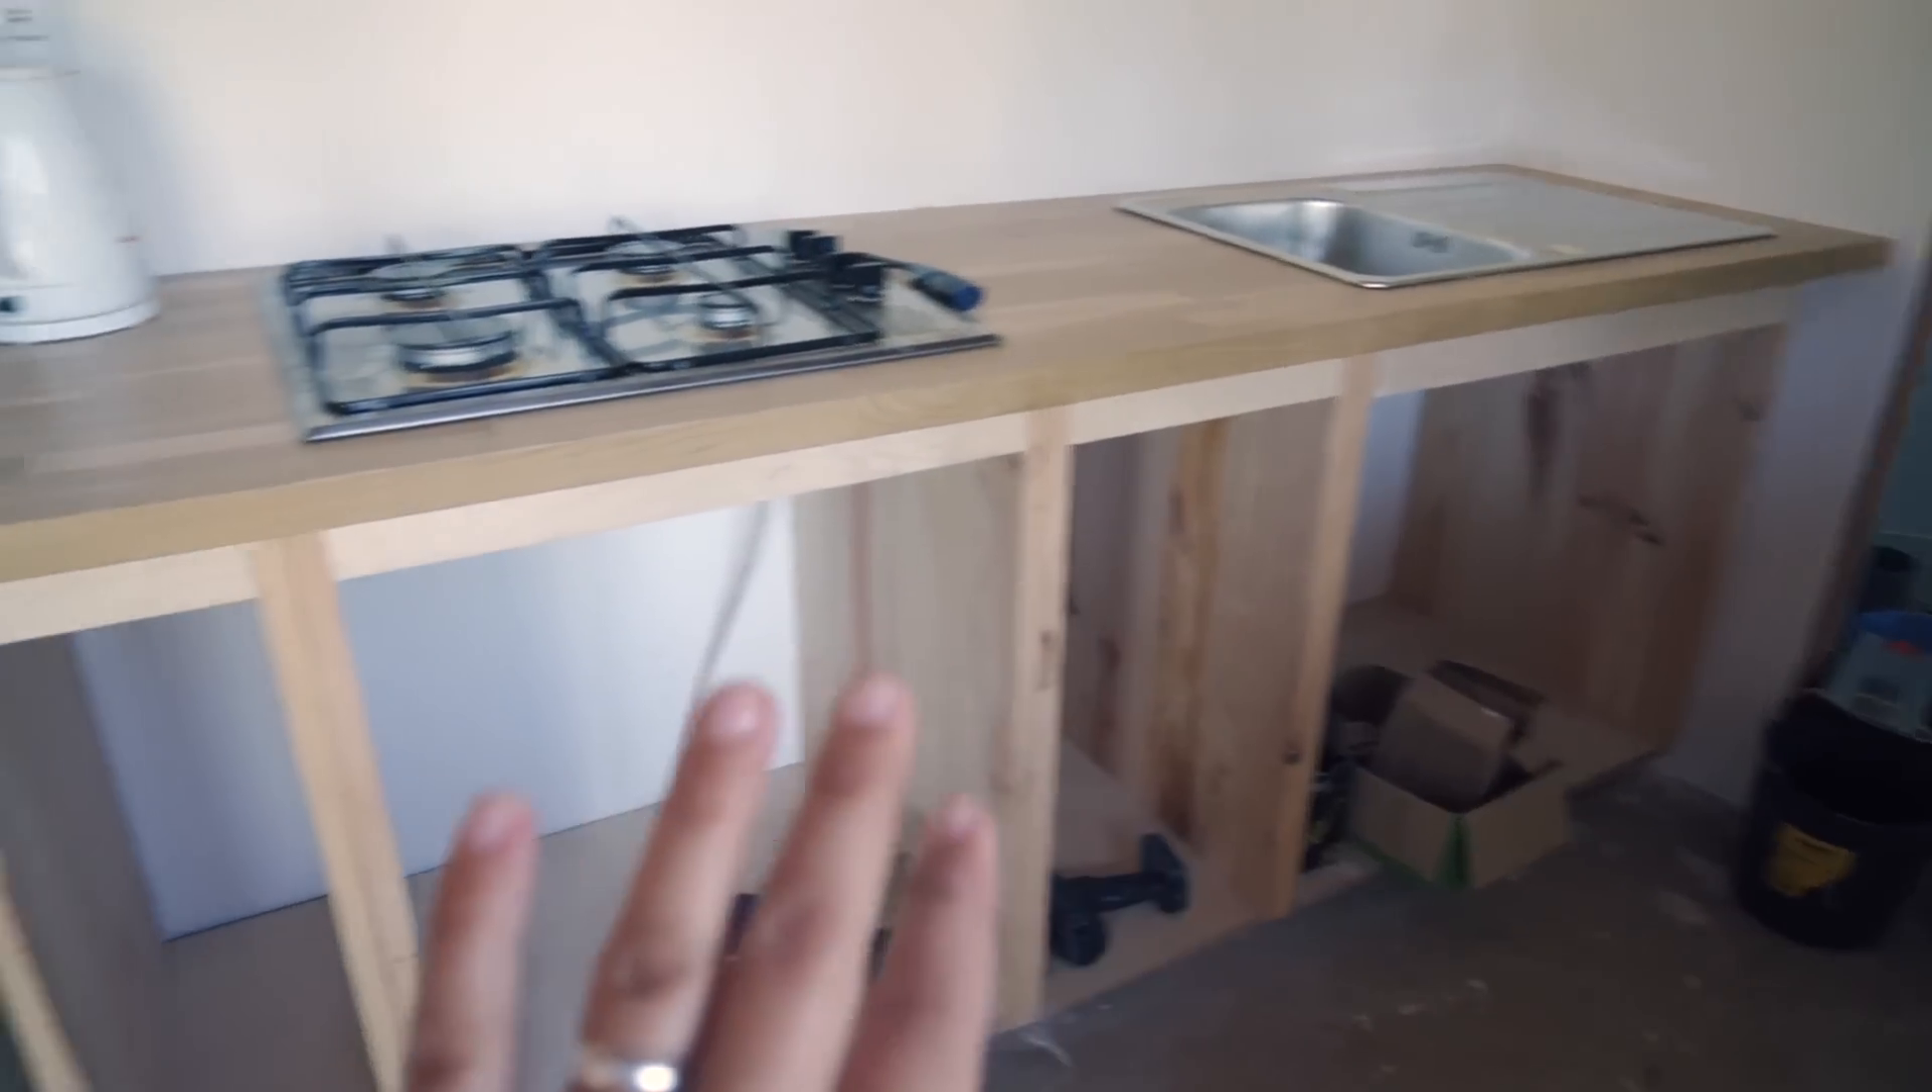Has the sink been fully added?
Yes.